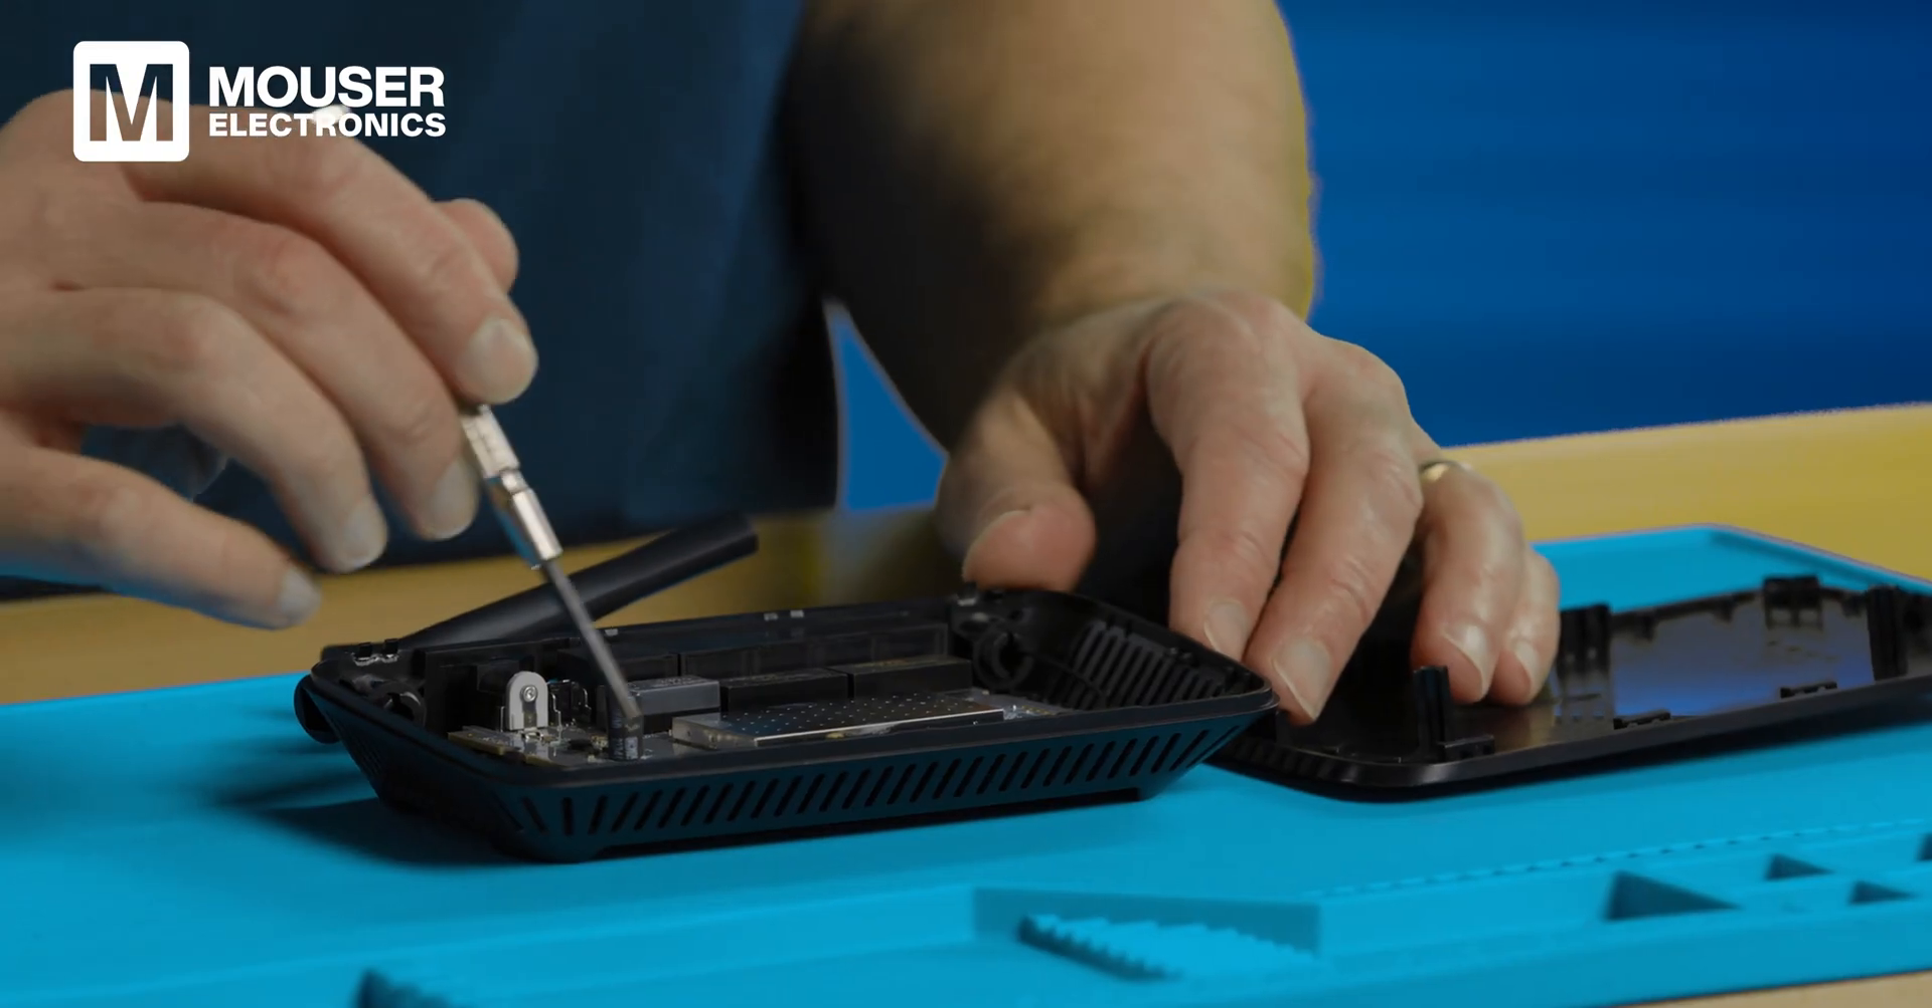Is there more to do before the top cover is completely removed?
No.